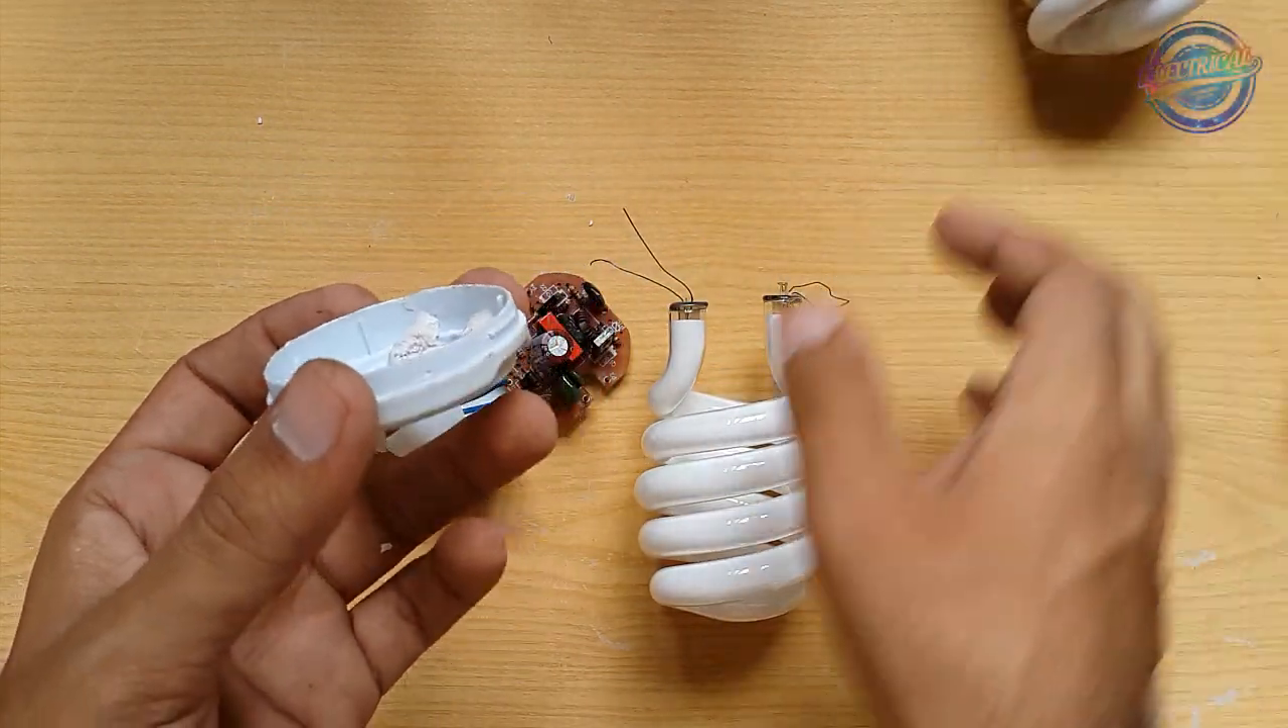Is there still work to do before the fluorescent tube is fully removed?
No.